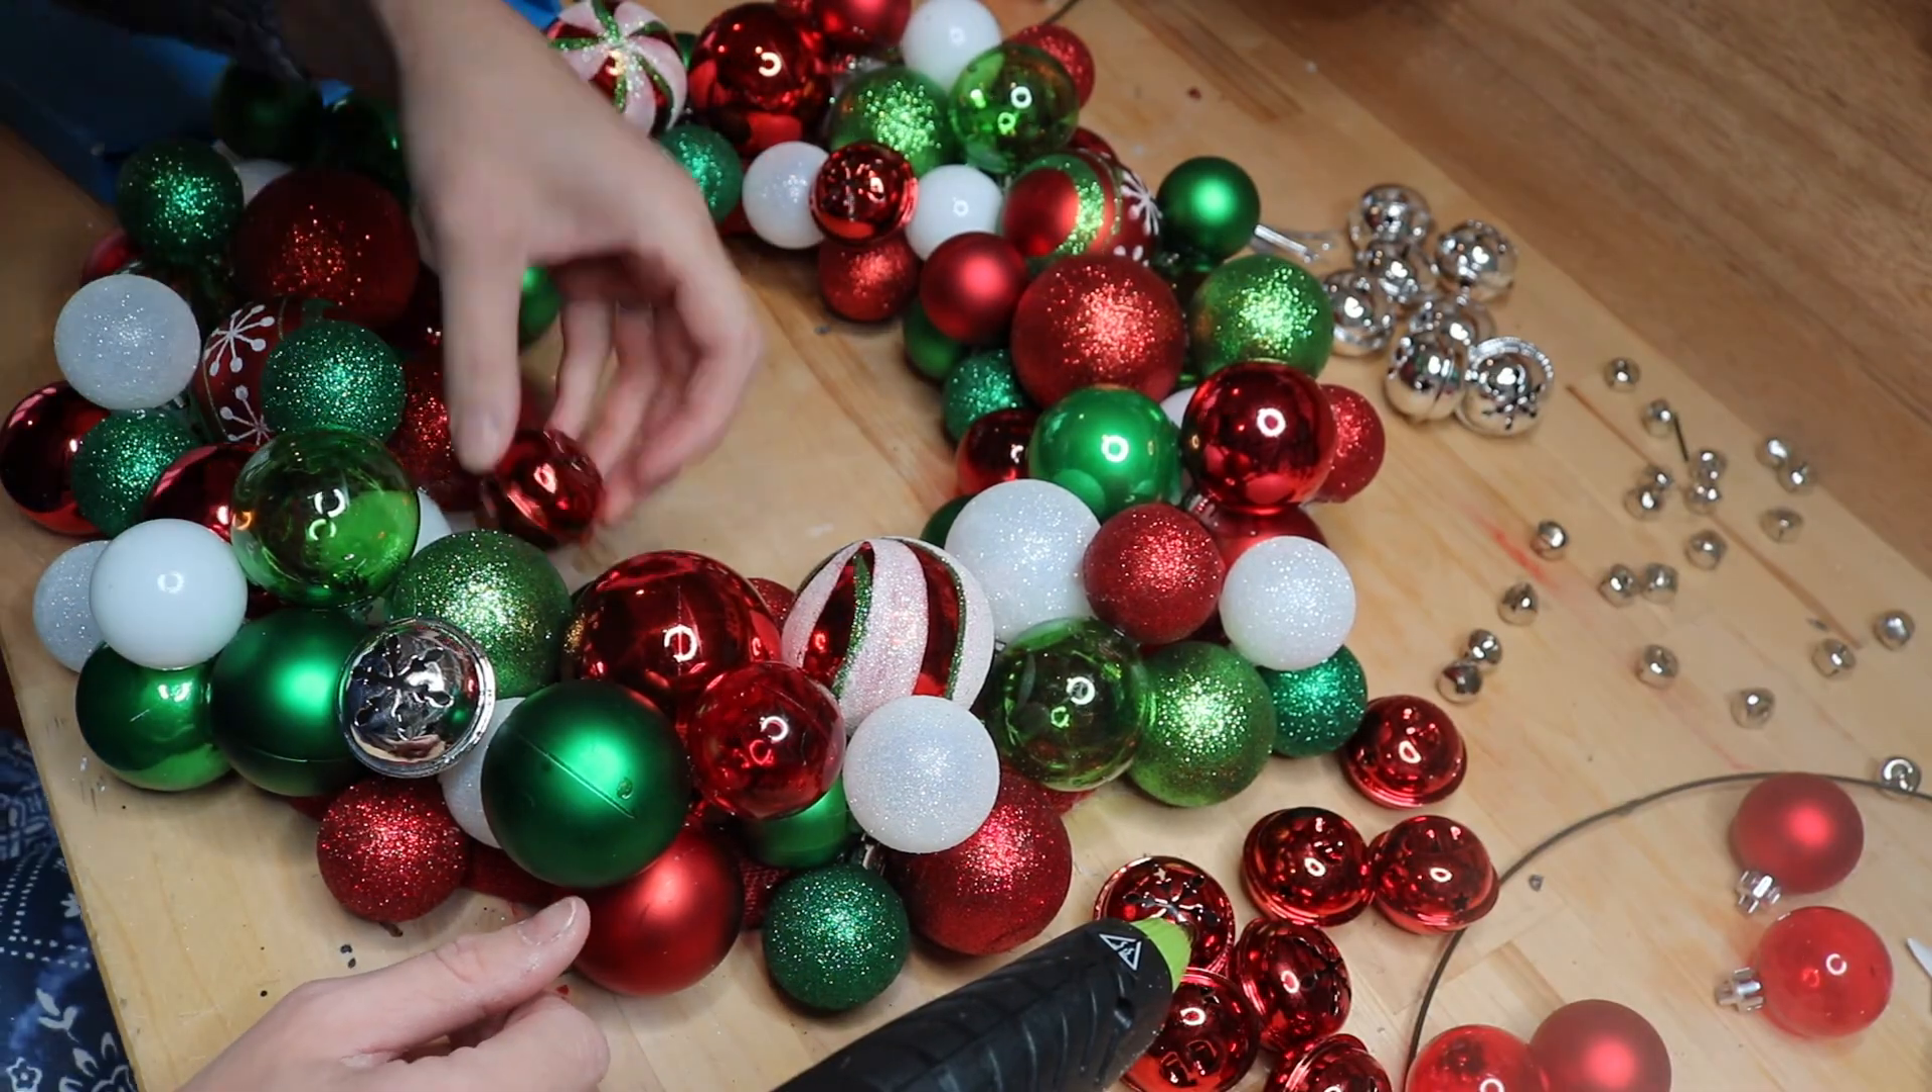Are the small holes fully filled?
No.